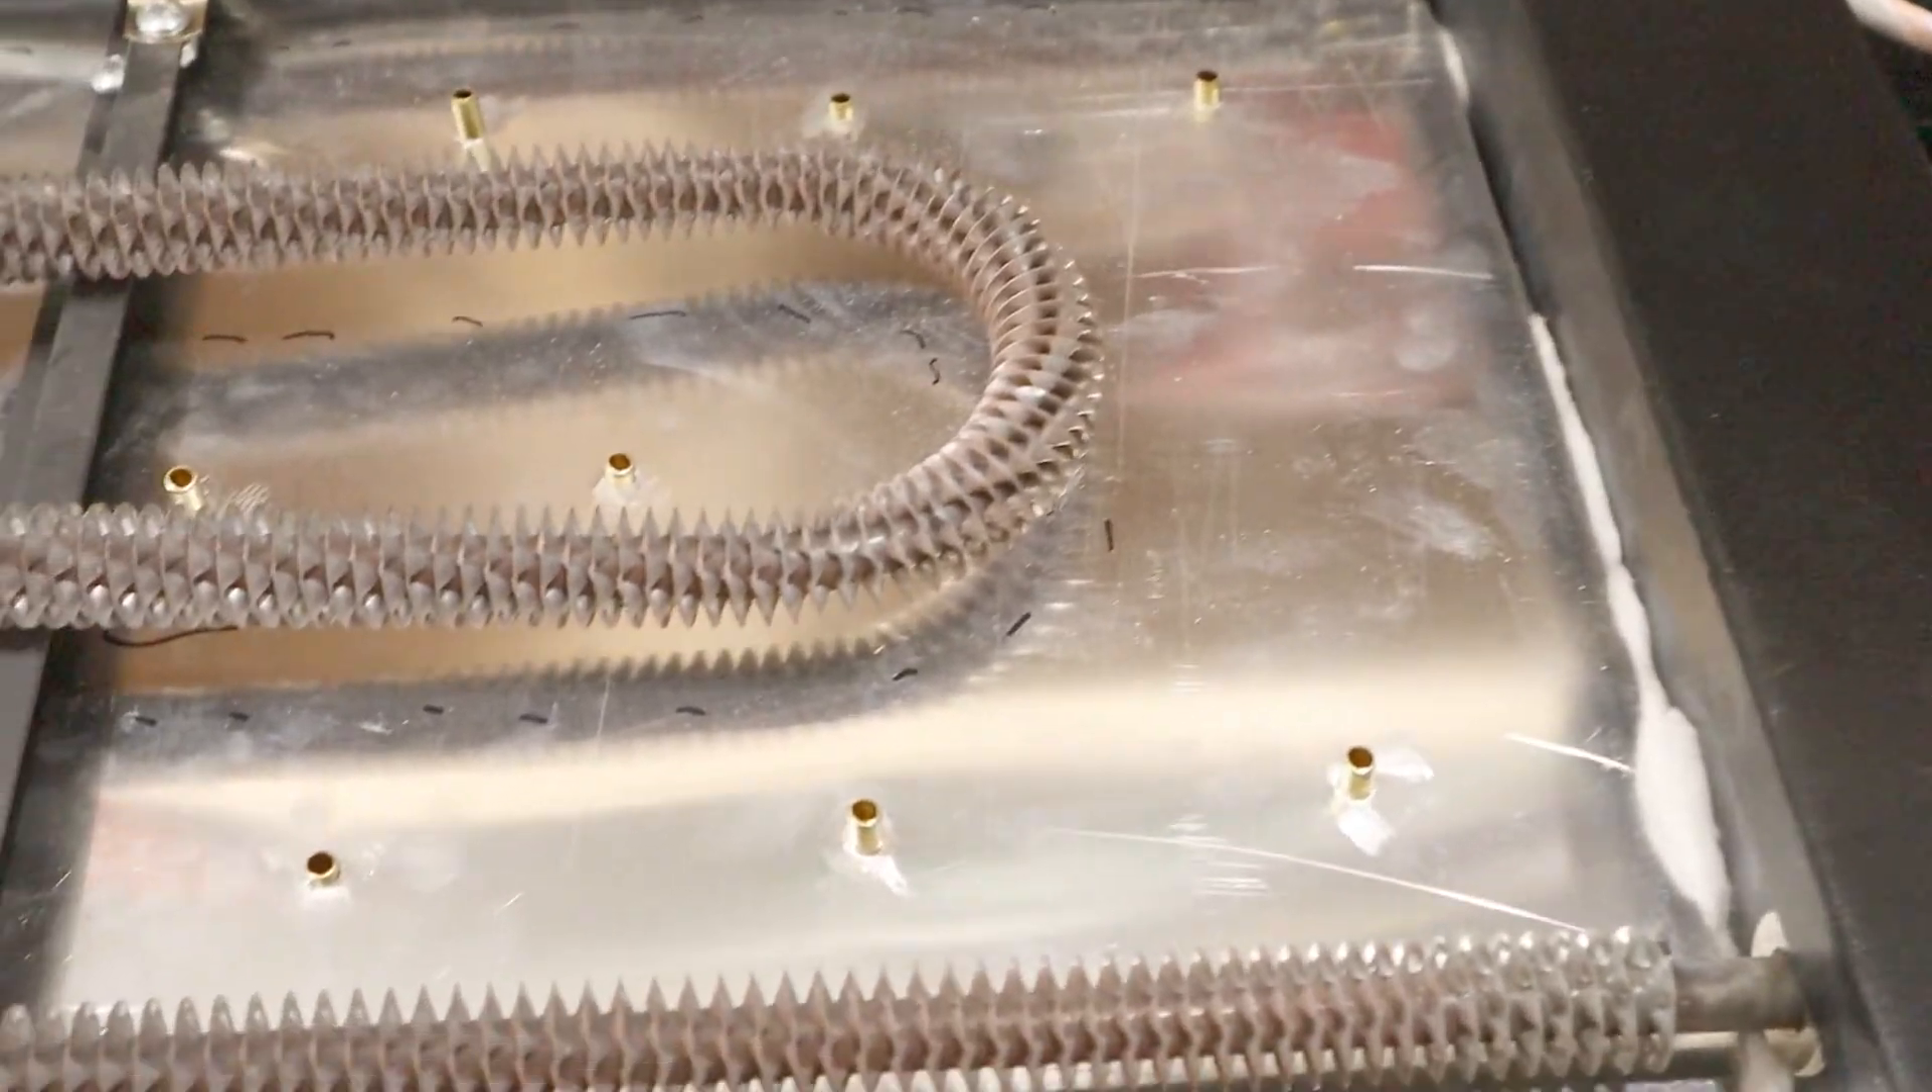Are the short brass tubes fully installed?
Yes.